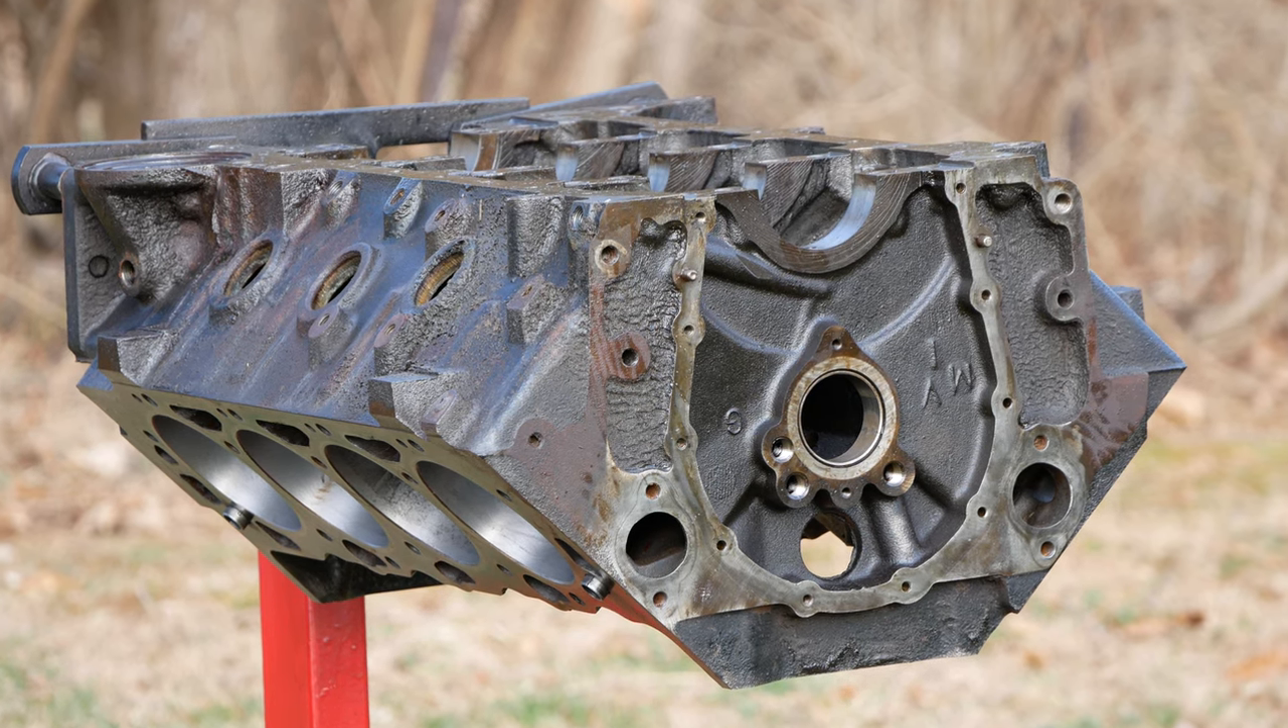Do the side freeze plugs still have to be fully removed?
No.